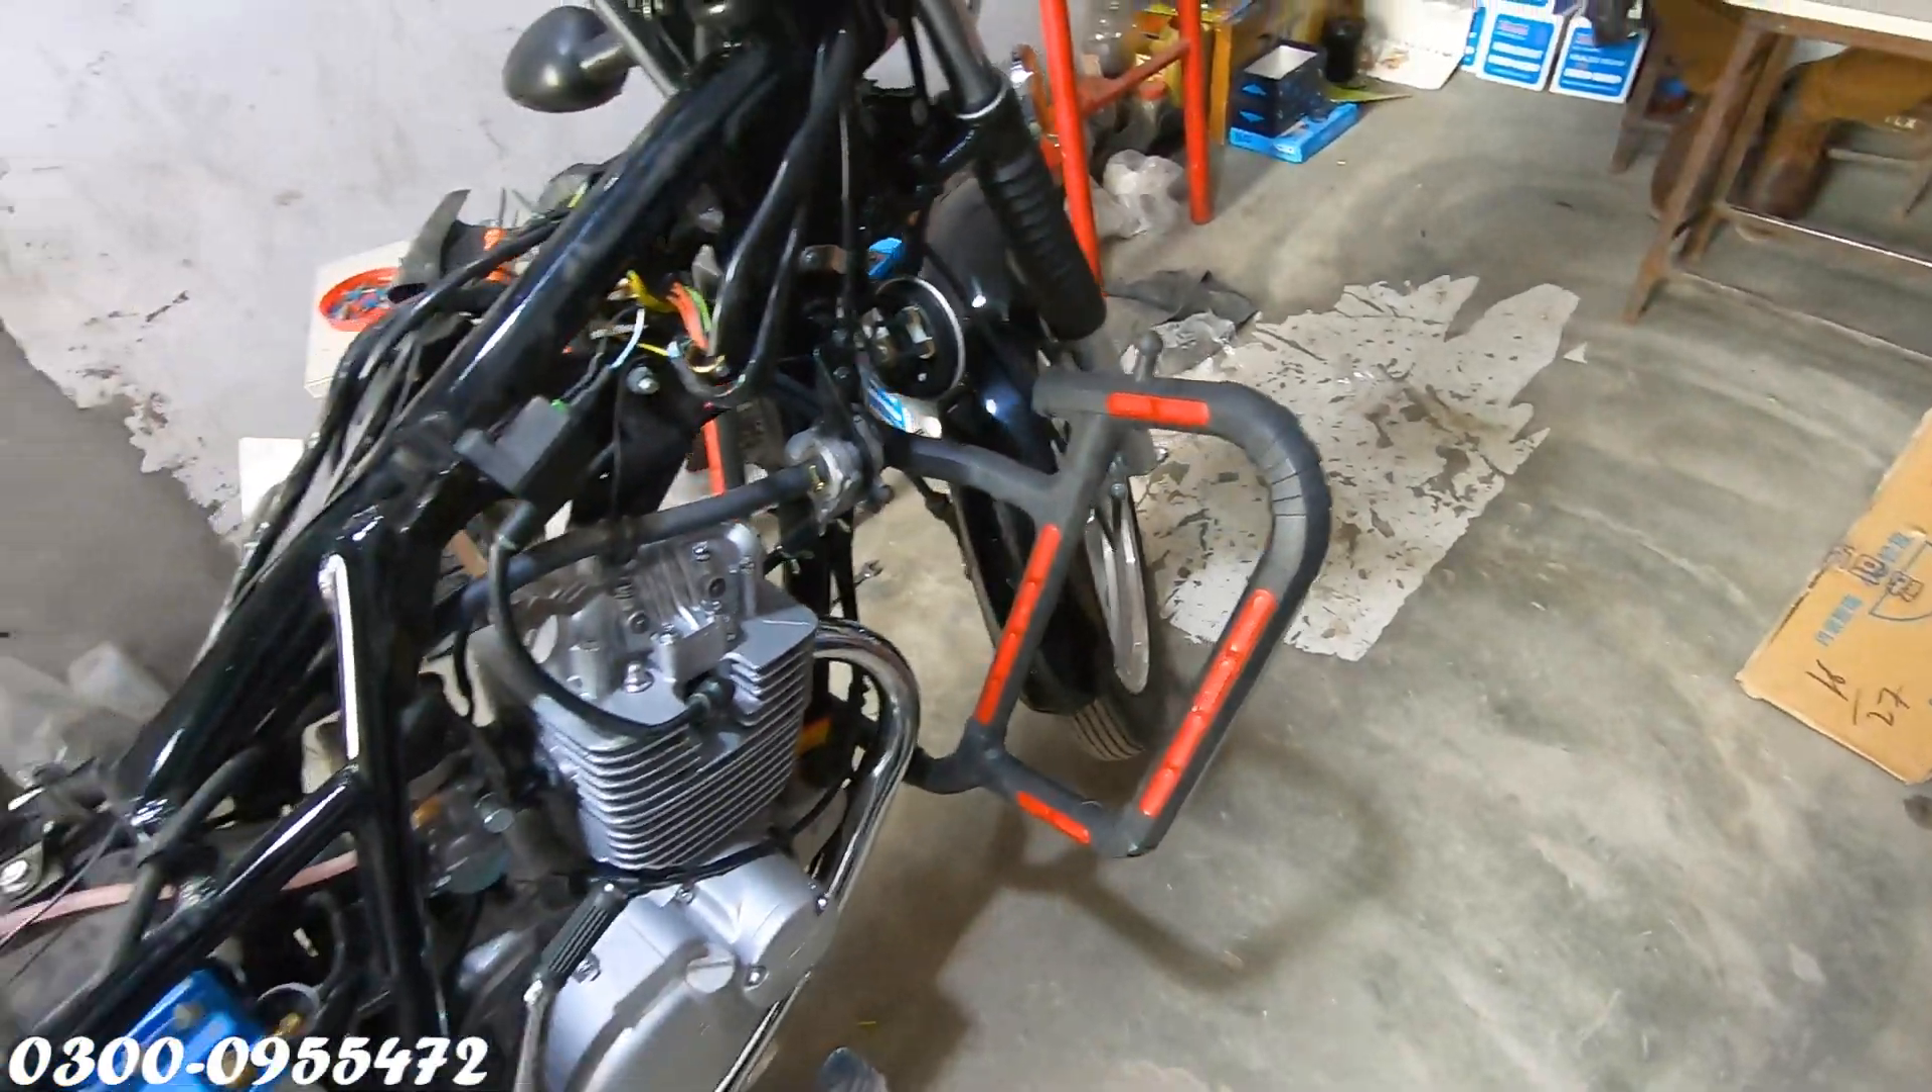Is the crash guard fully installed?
Yes.